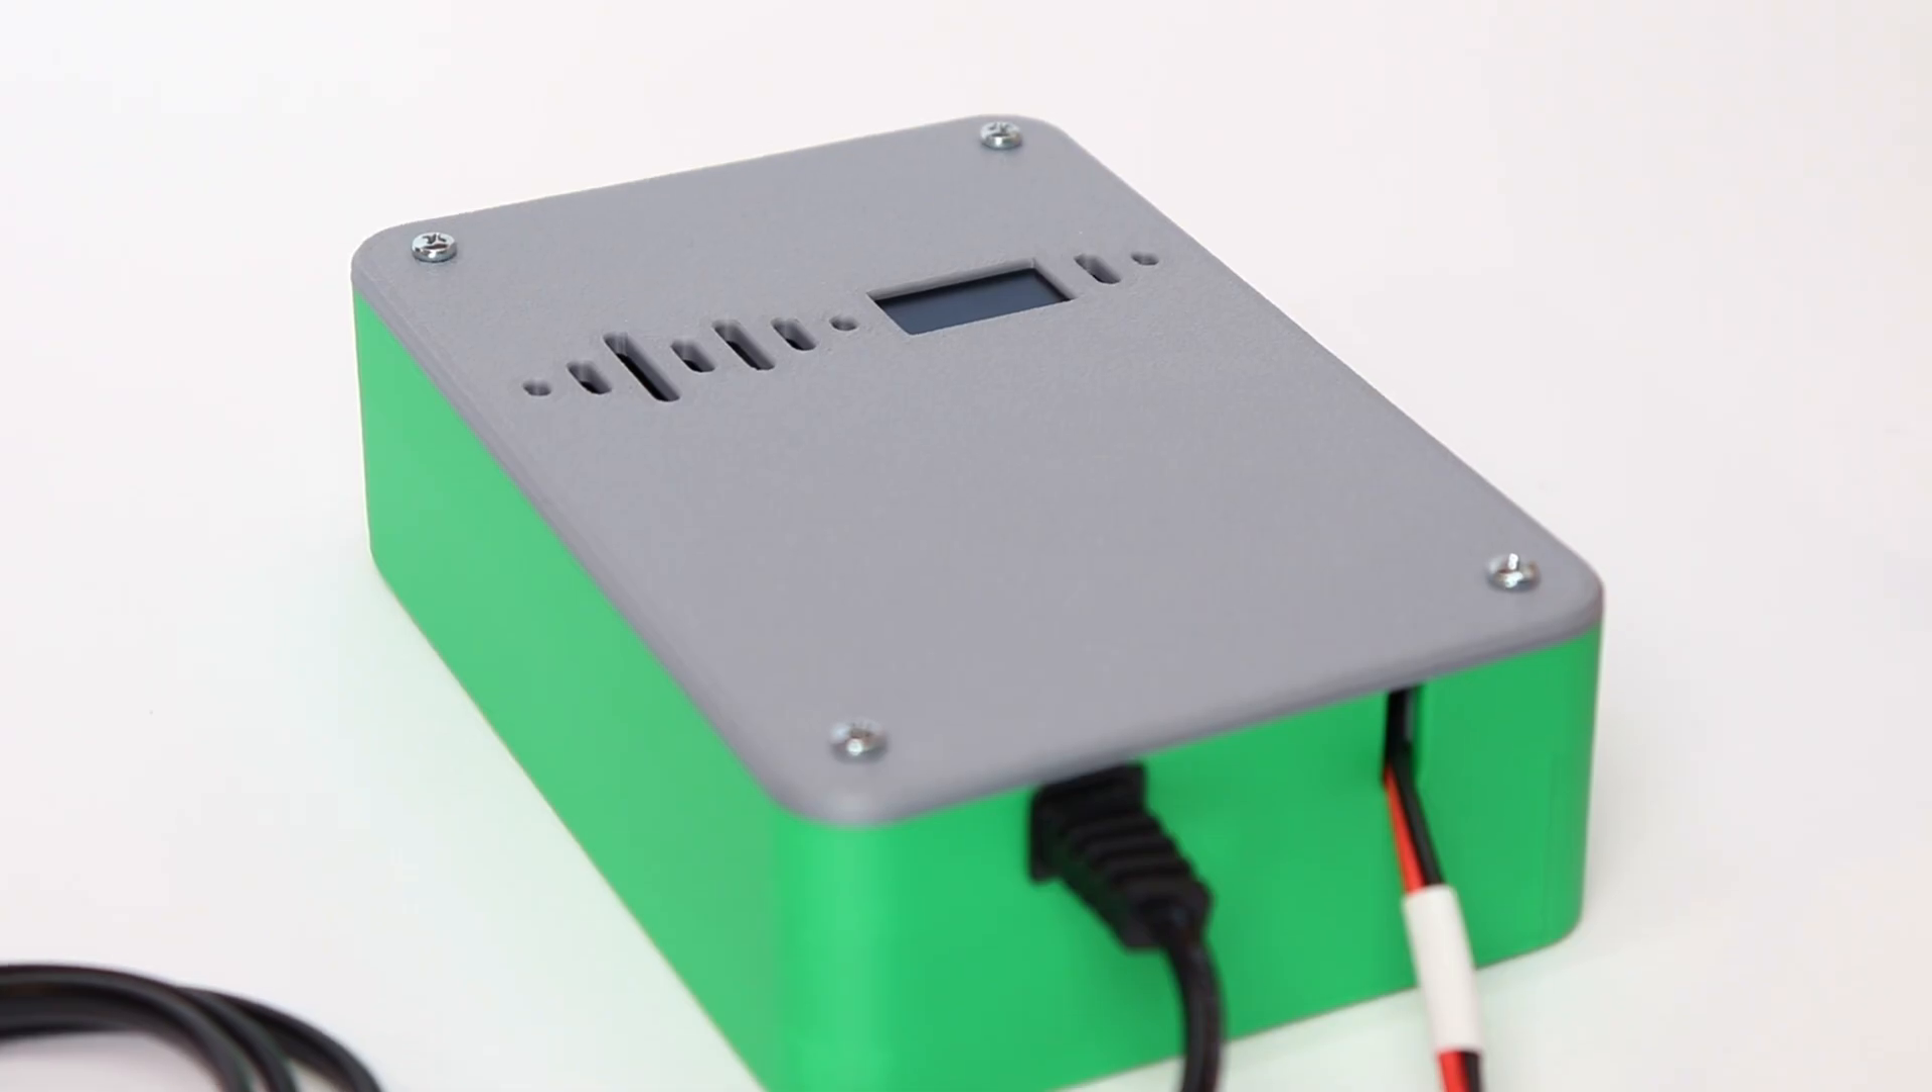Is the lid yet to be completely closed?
No.